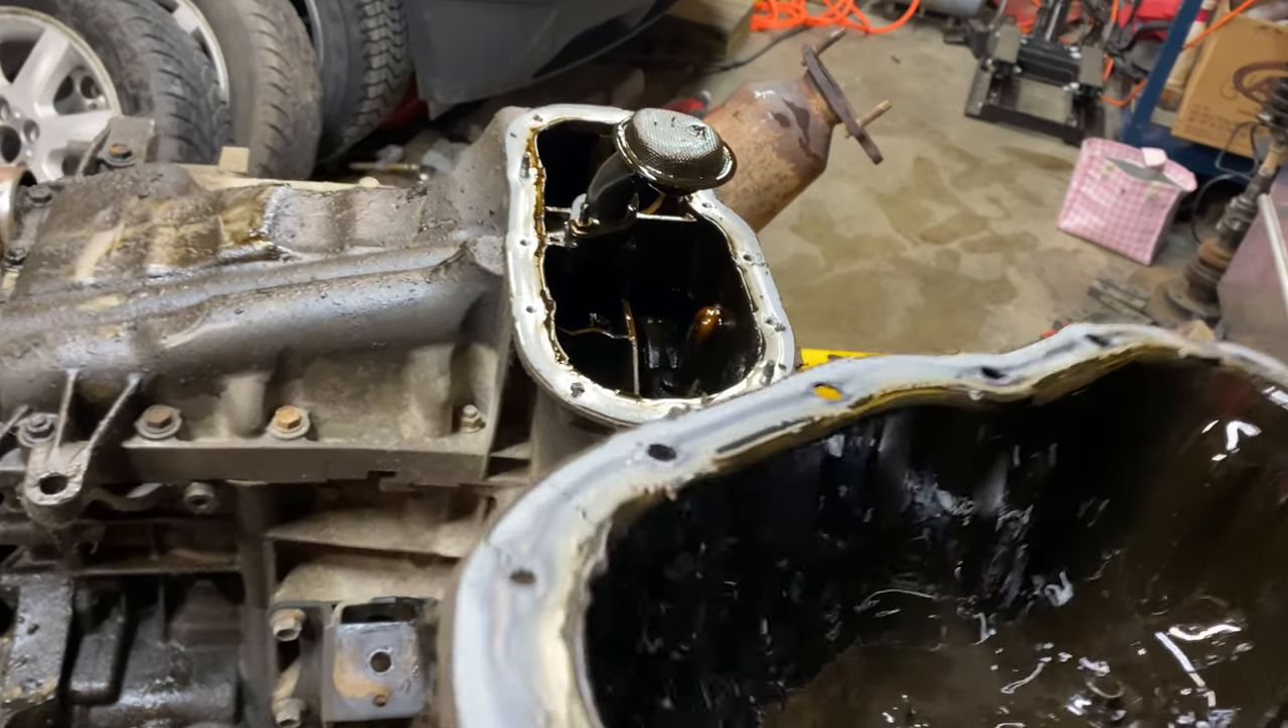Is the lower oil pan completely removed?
Yes.